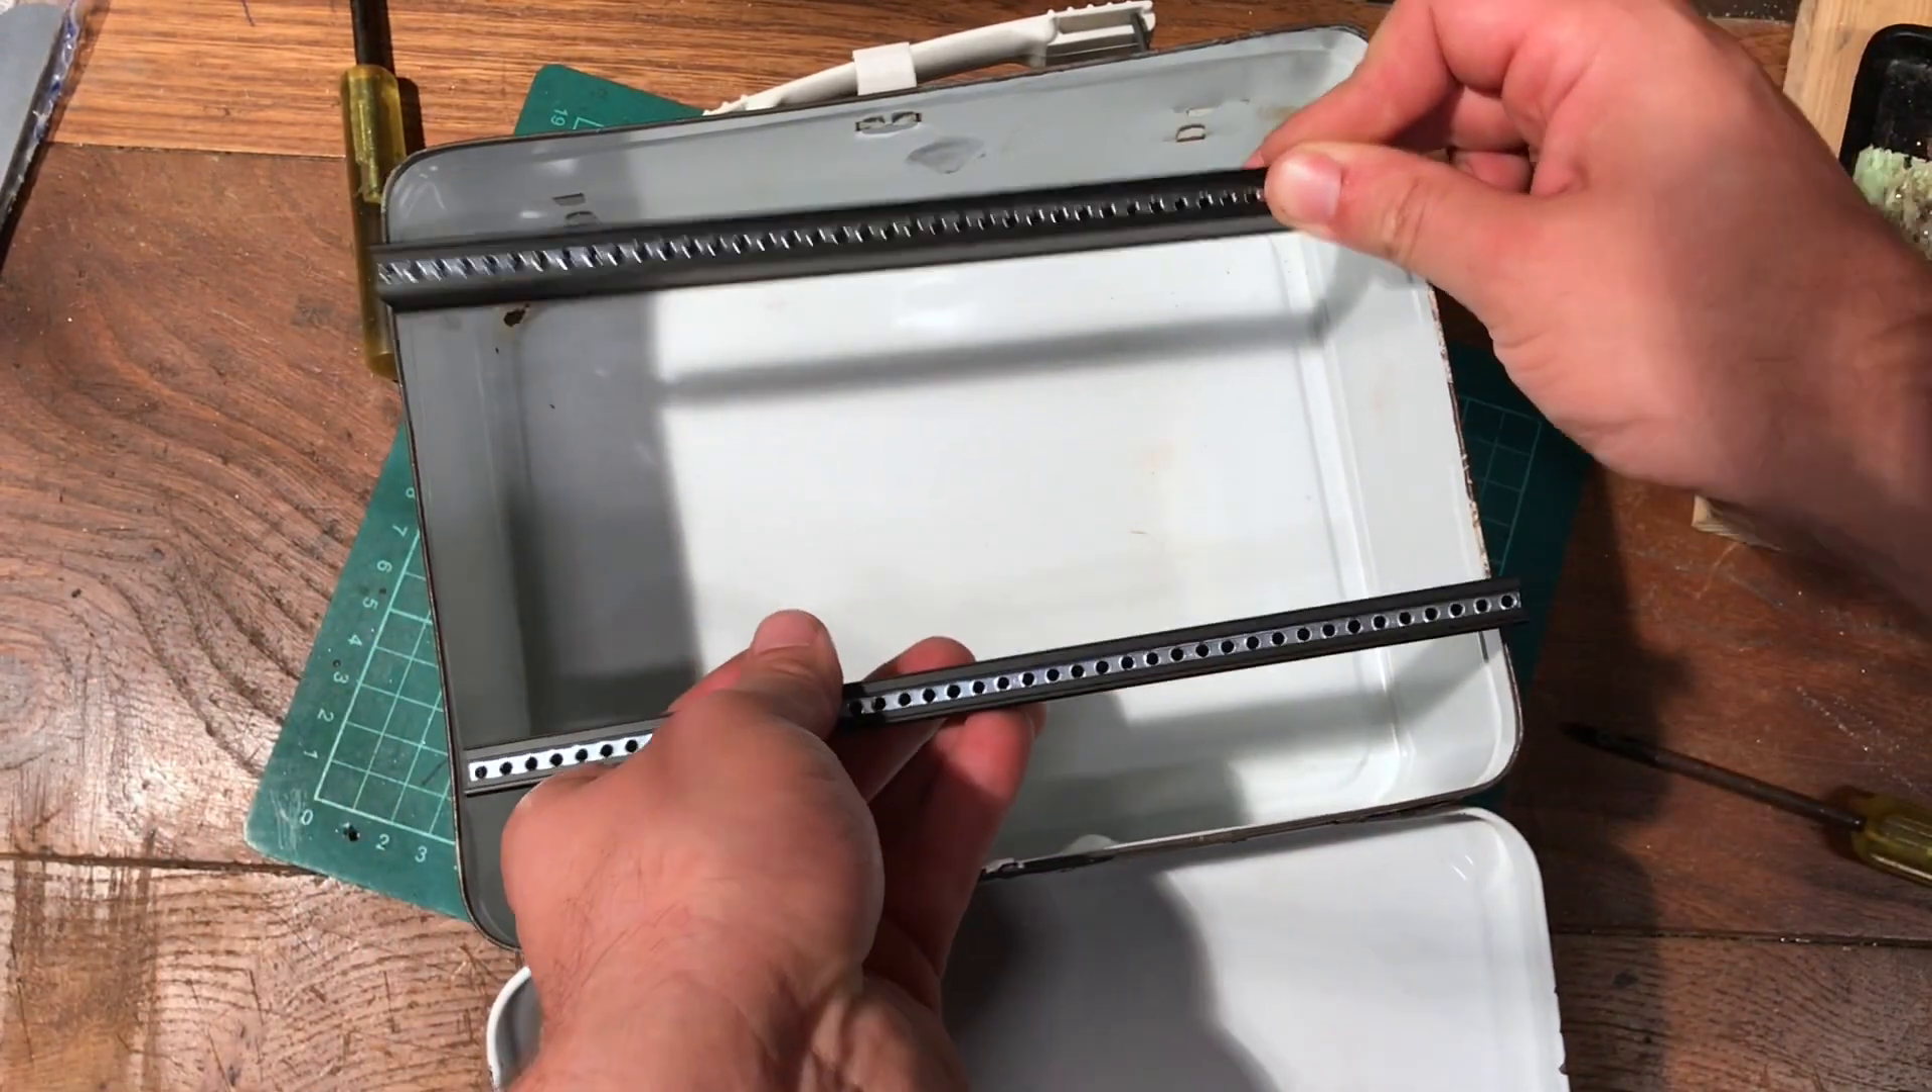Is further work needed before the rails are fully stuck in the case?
Yes.